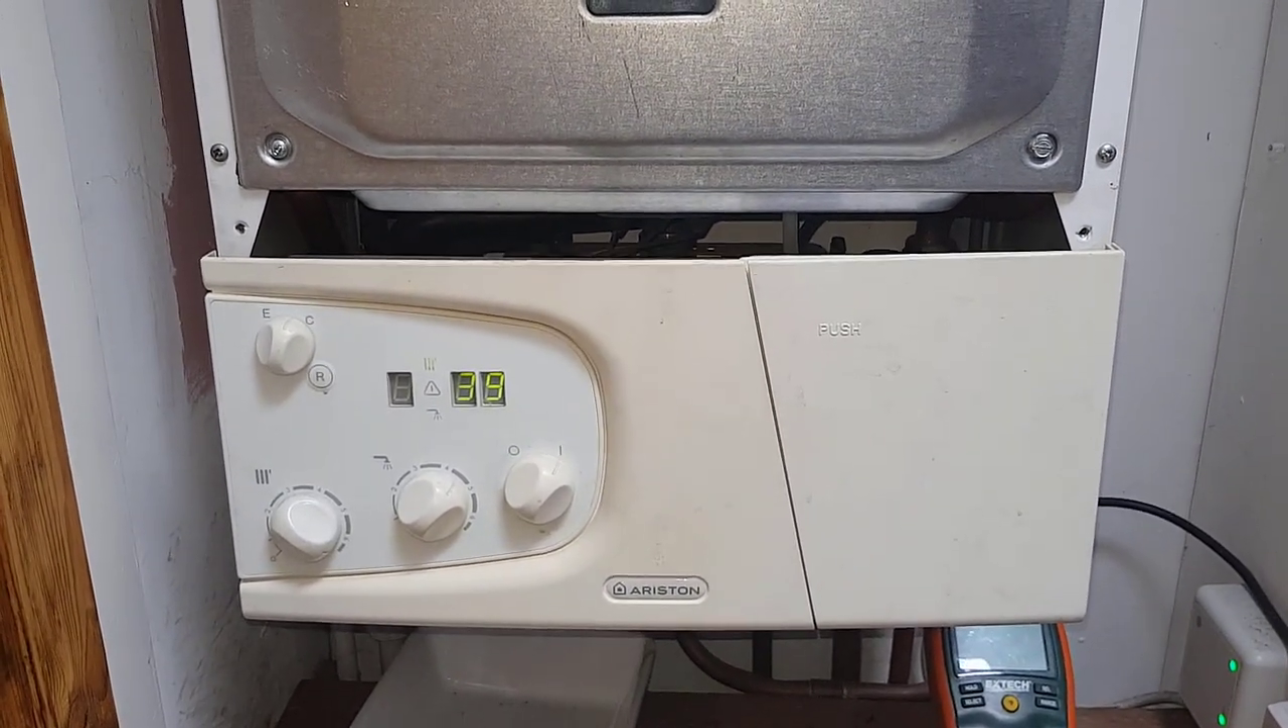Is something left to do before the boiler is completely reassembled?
Yes.